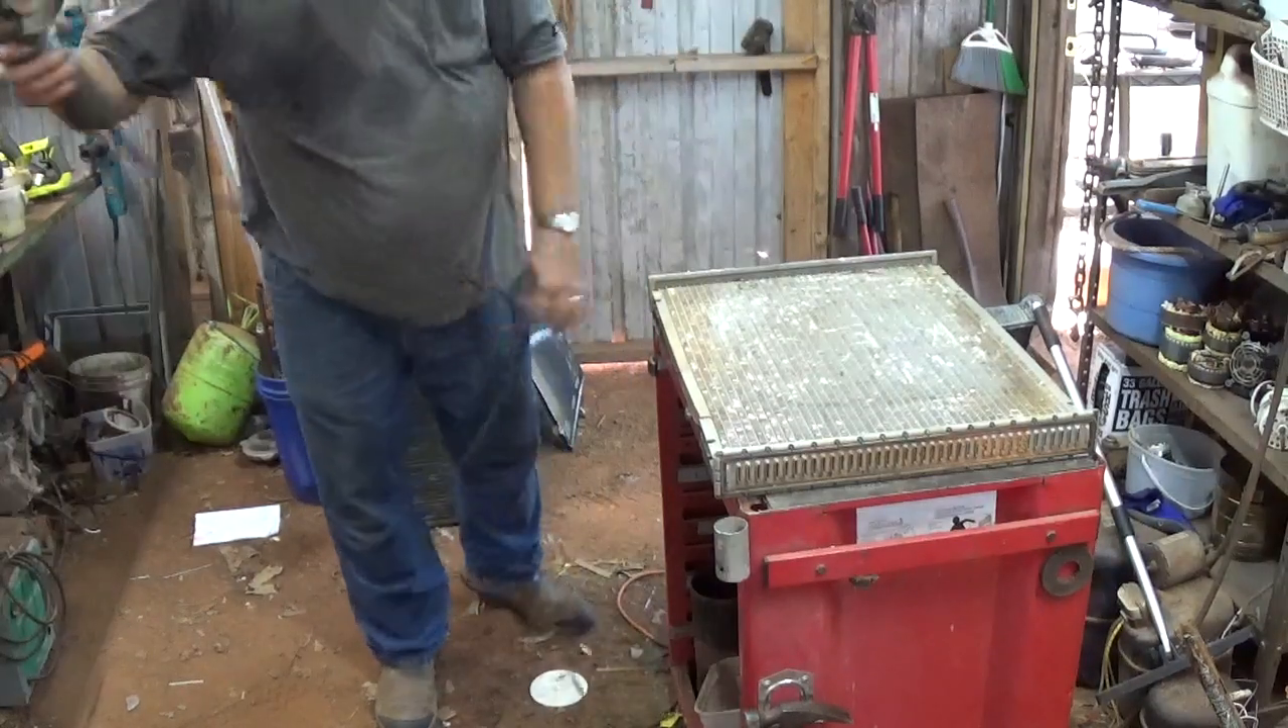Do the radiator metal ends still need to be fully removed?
Yes.